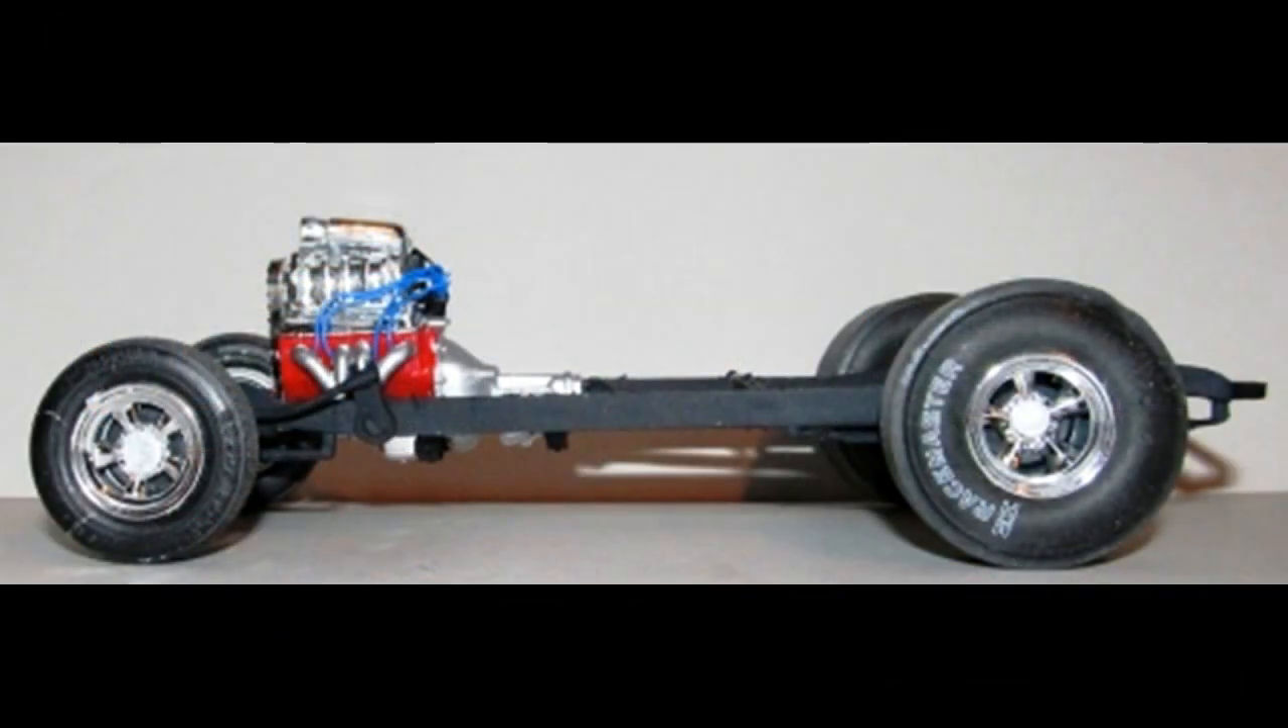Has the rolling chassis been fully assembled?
Yes.